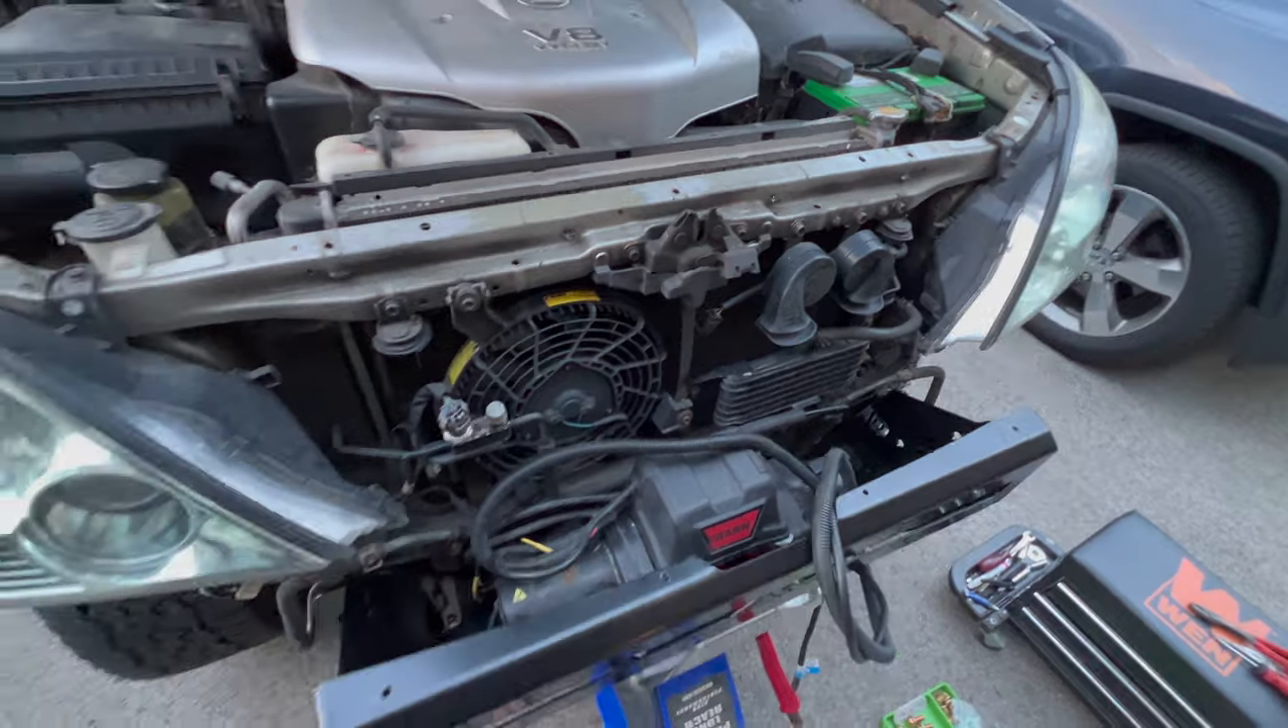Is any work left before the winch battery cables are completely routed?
Yes.